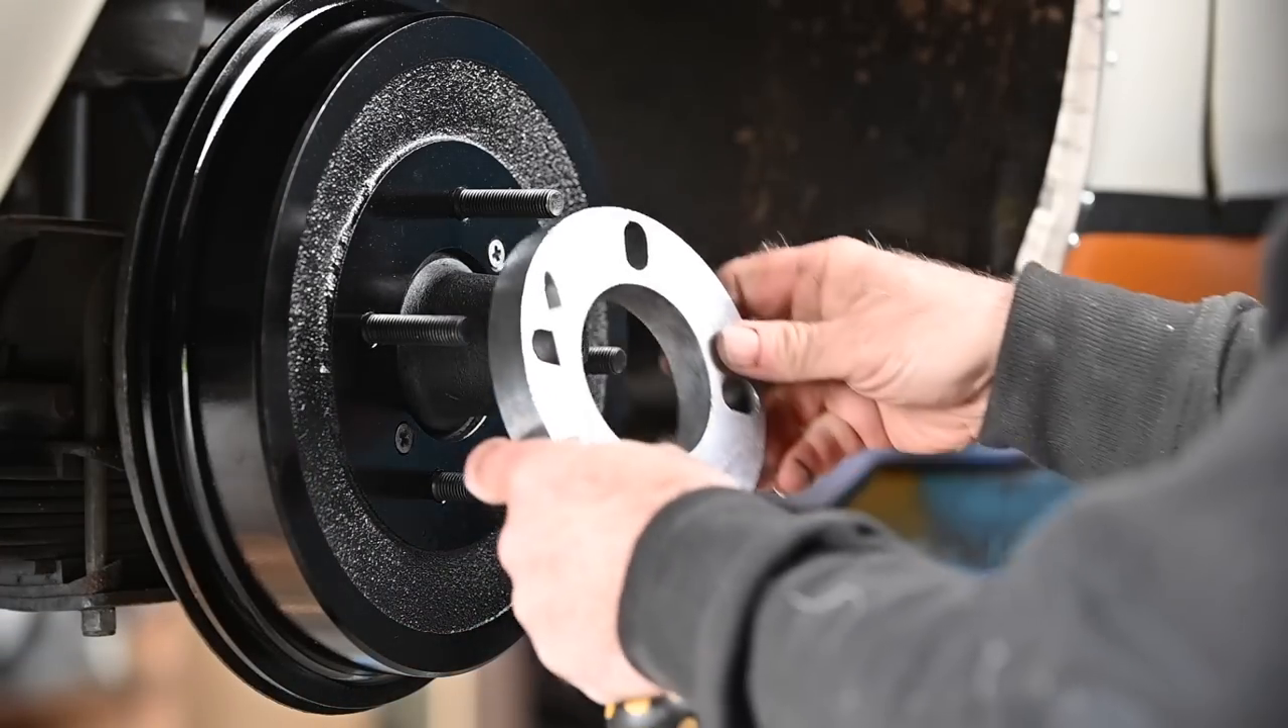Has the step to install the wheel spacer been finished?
No.